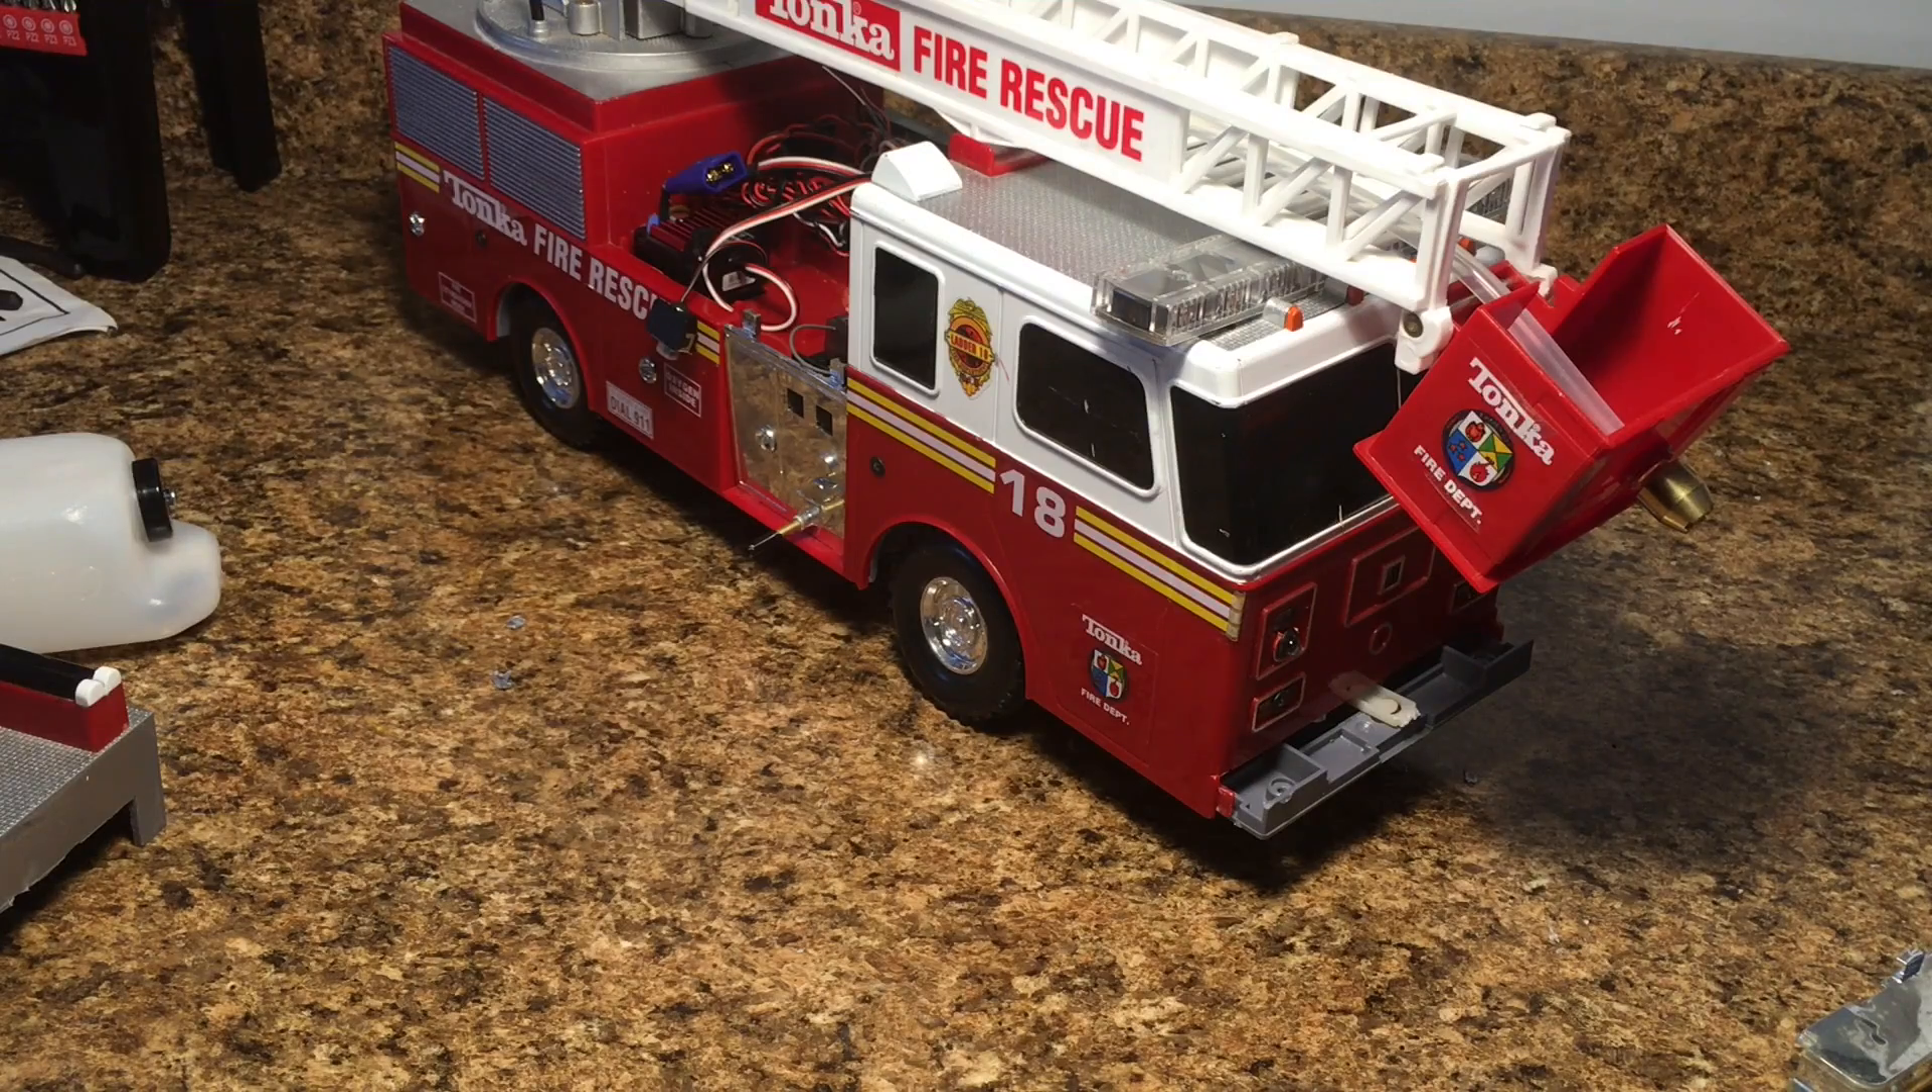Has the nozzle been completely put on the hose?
Yes.